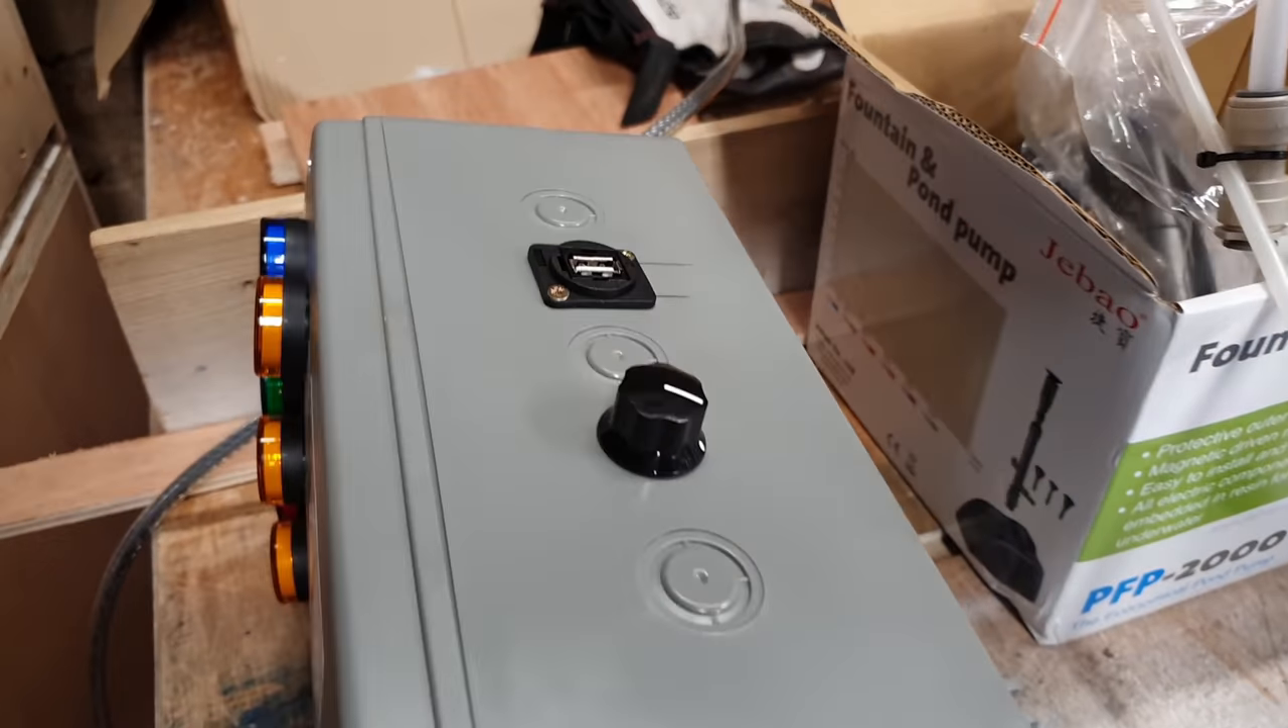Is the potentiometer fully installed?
Yes.